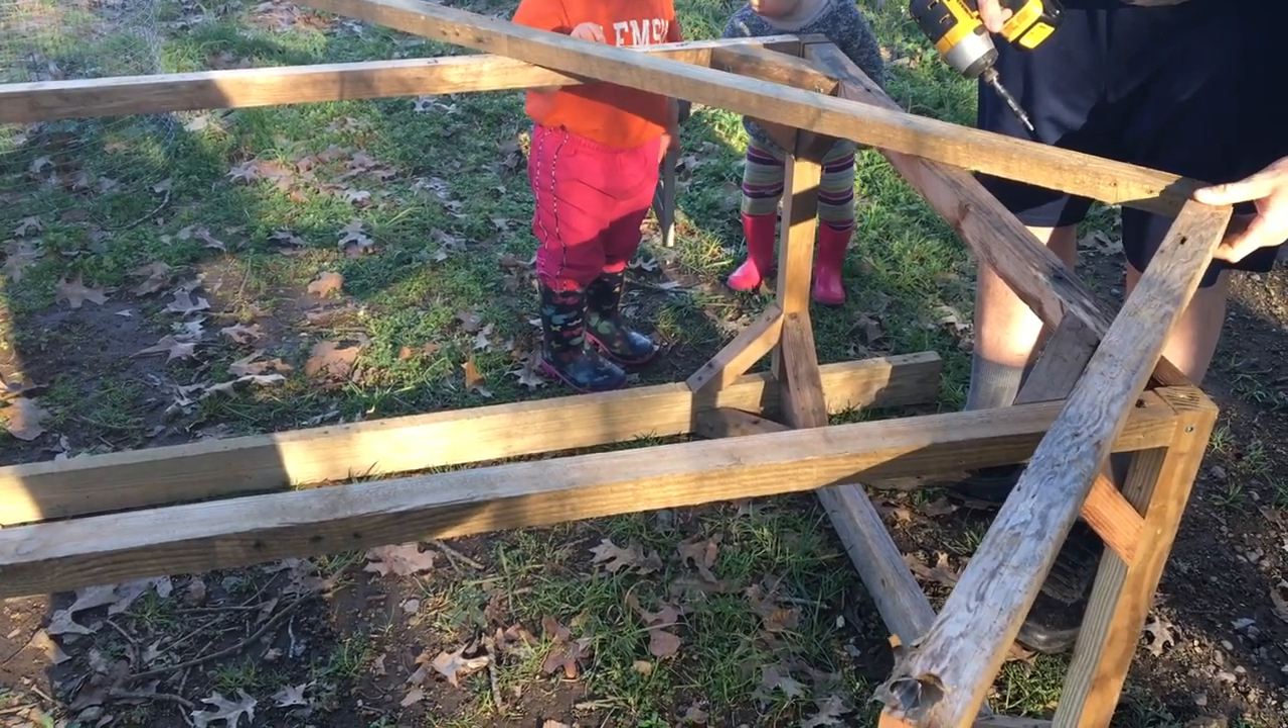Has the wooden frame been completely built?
No.